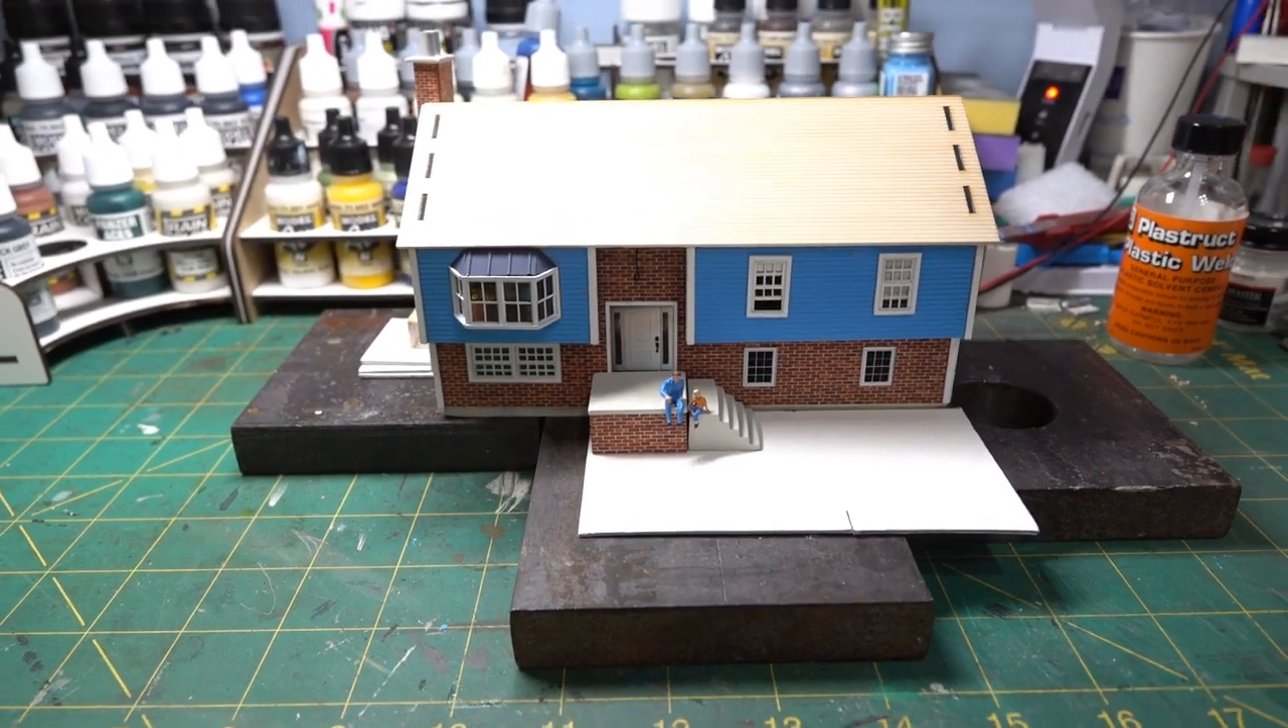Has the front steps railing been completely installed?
No.